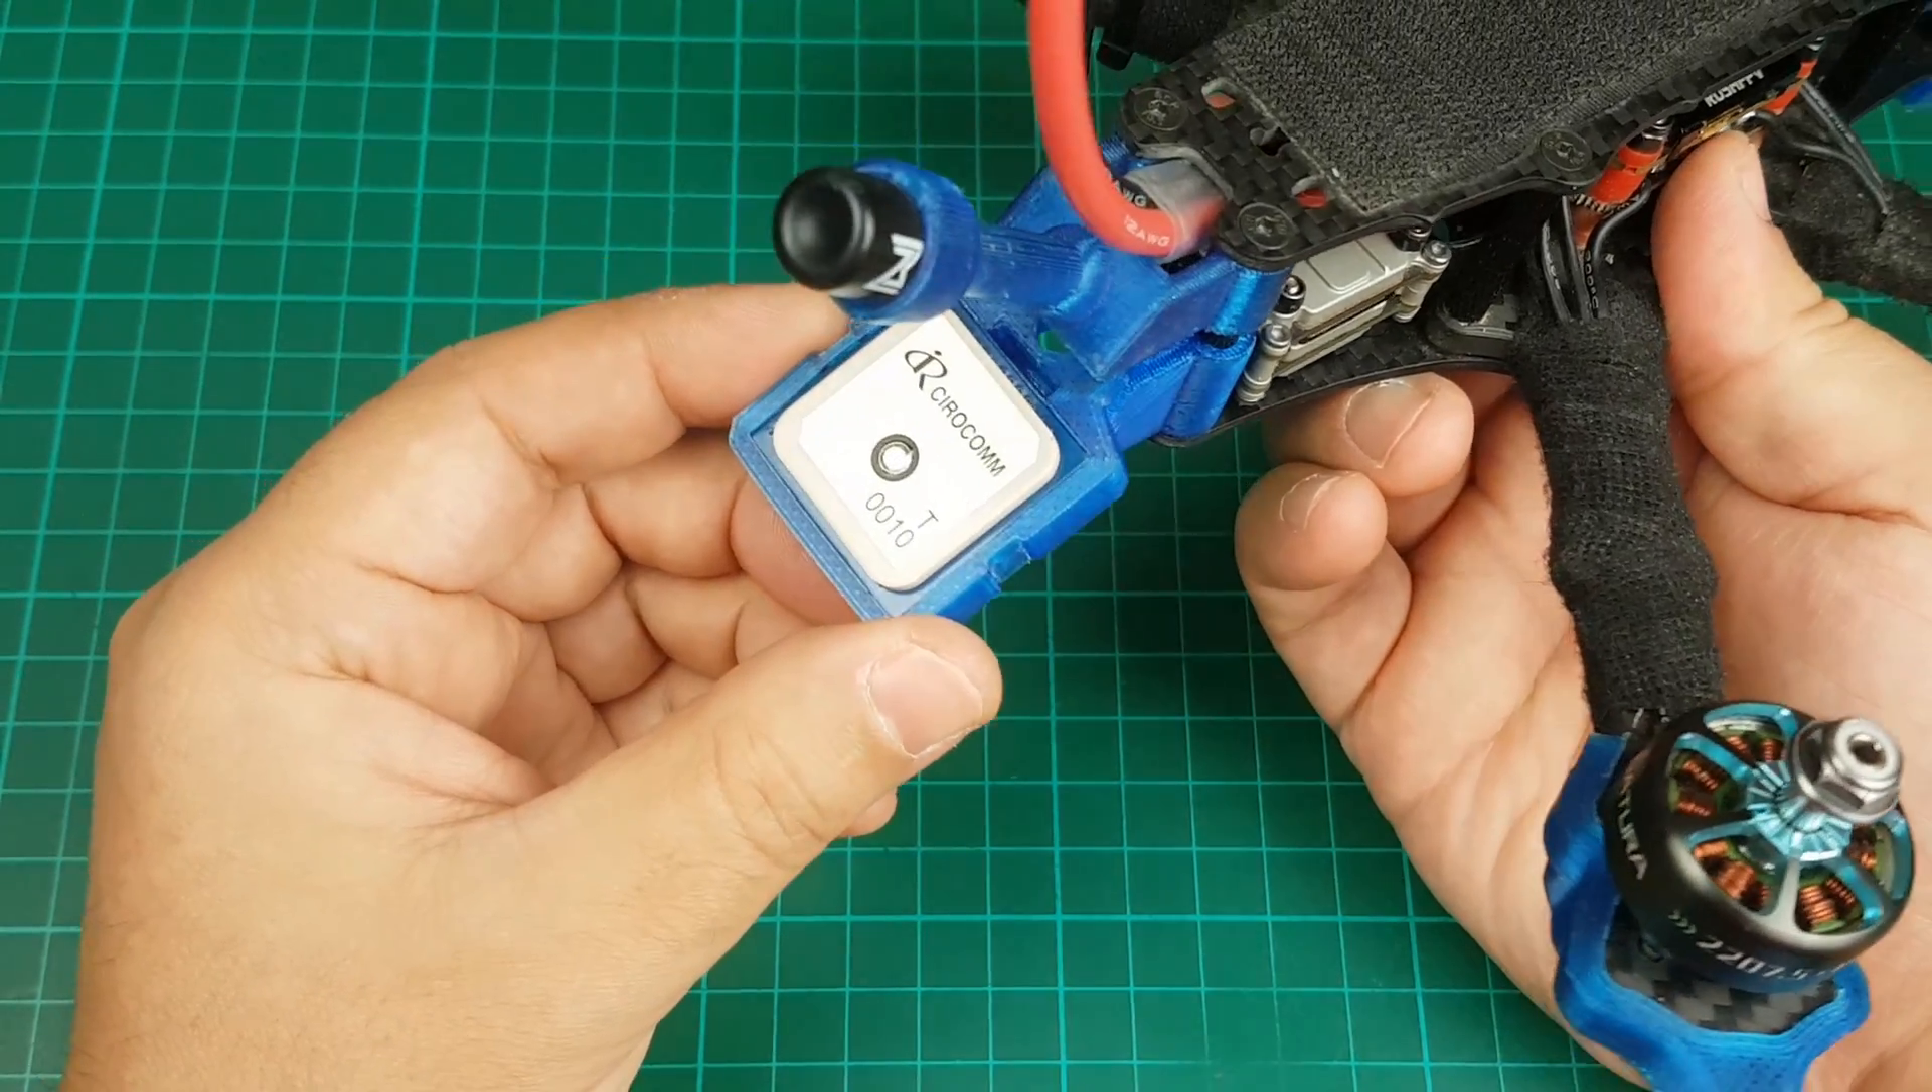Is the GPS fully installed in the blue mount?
Yes.